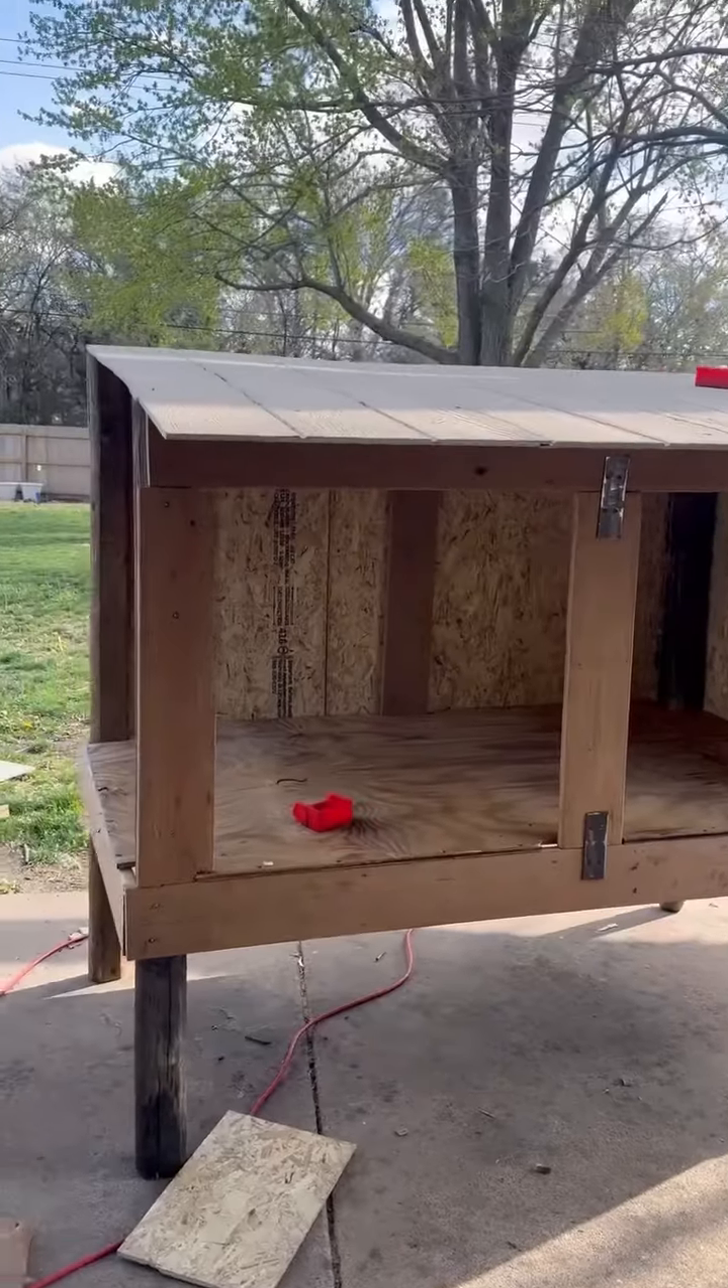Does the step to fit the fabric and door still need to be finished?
Yes.